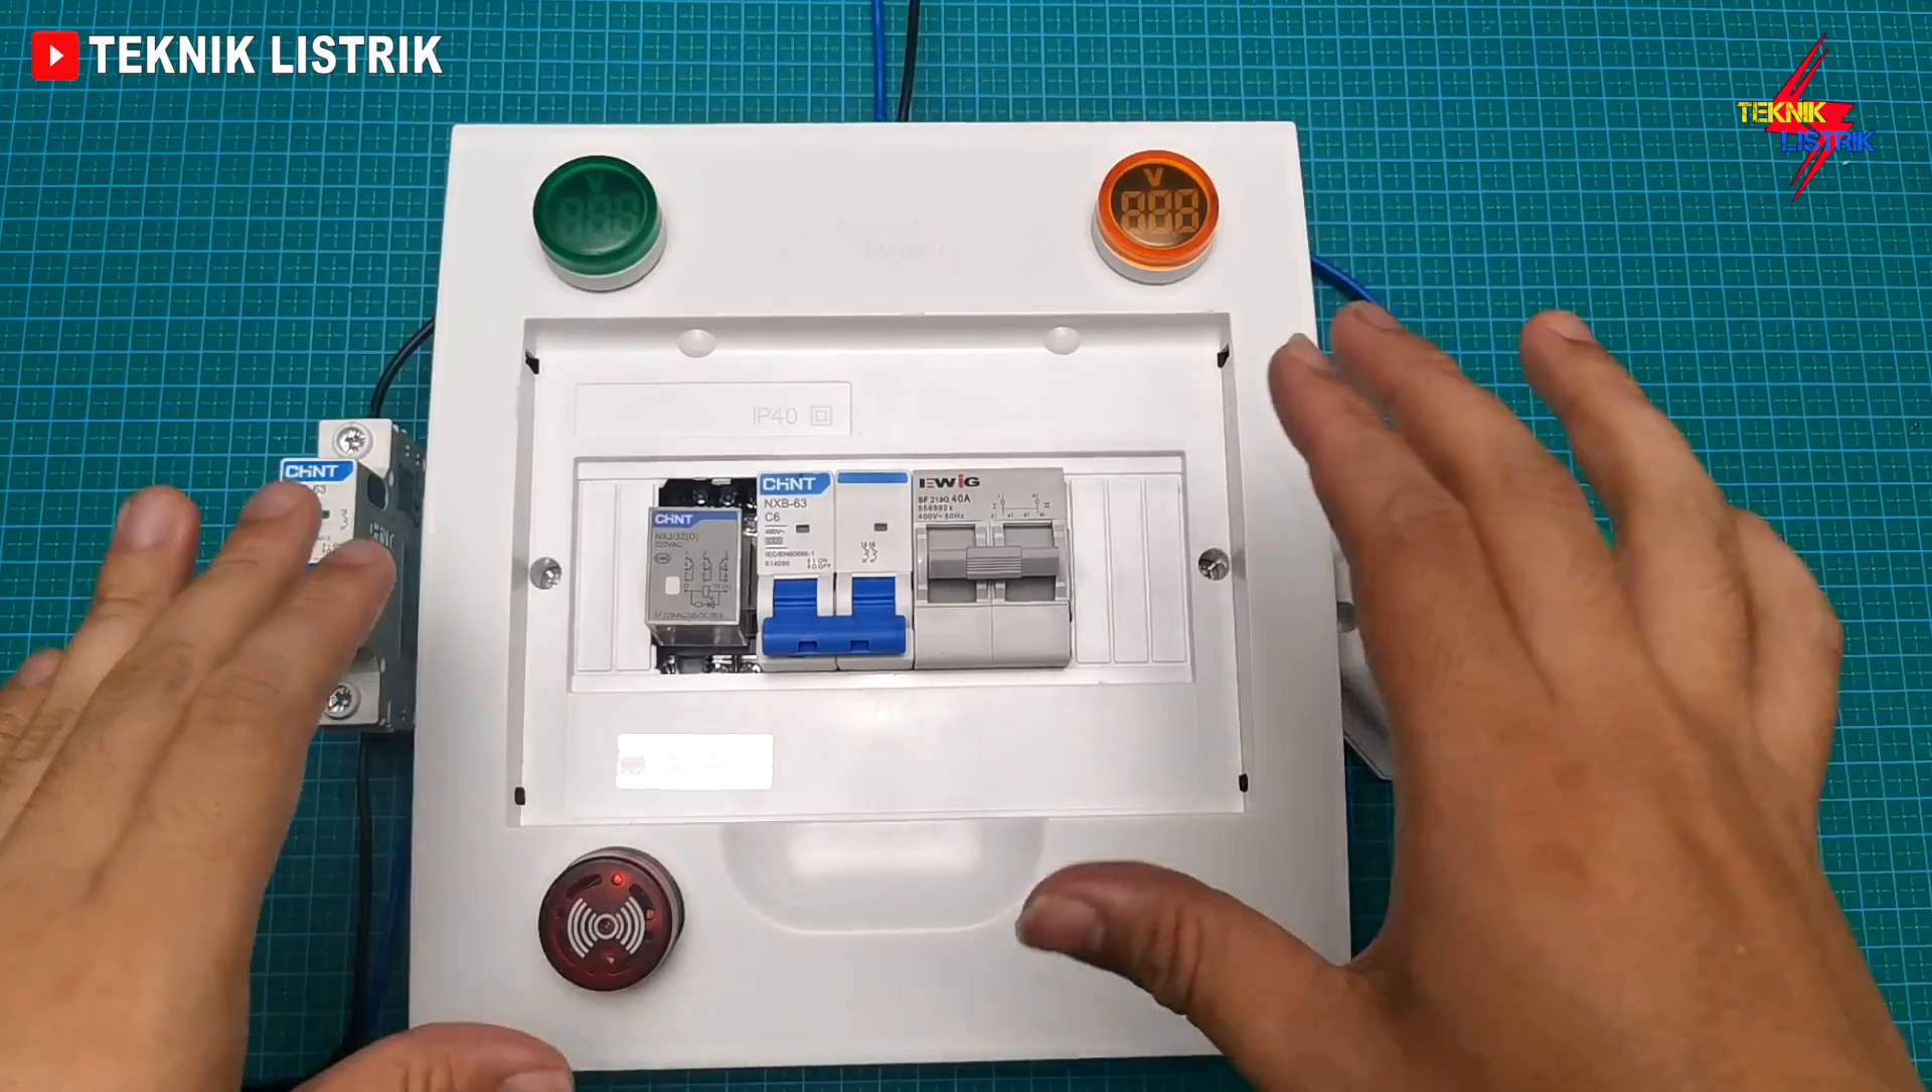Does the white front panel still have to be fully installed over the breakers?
No.